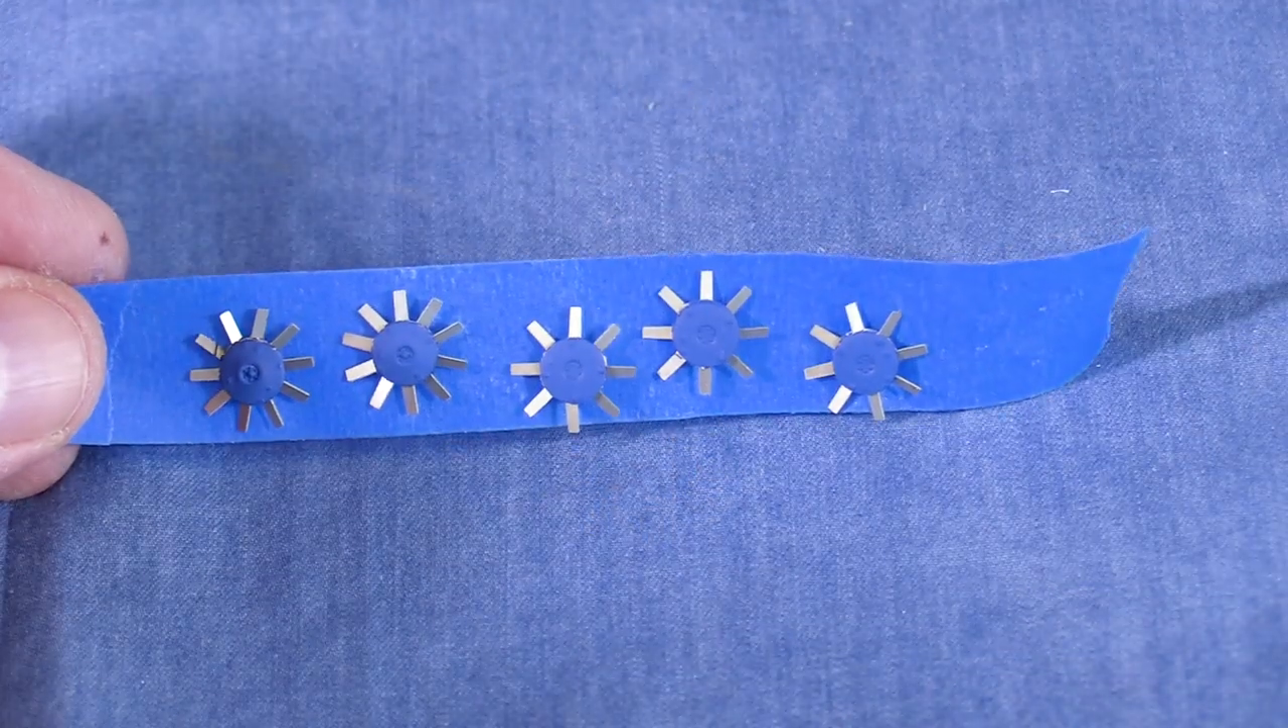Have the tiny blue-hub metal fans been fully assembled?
Yes.